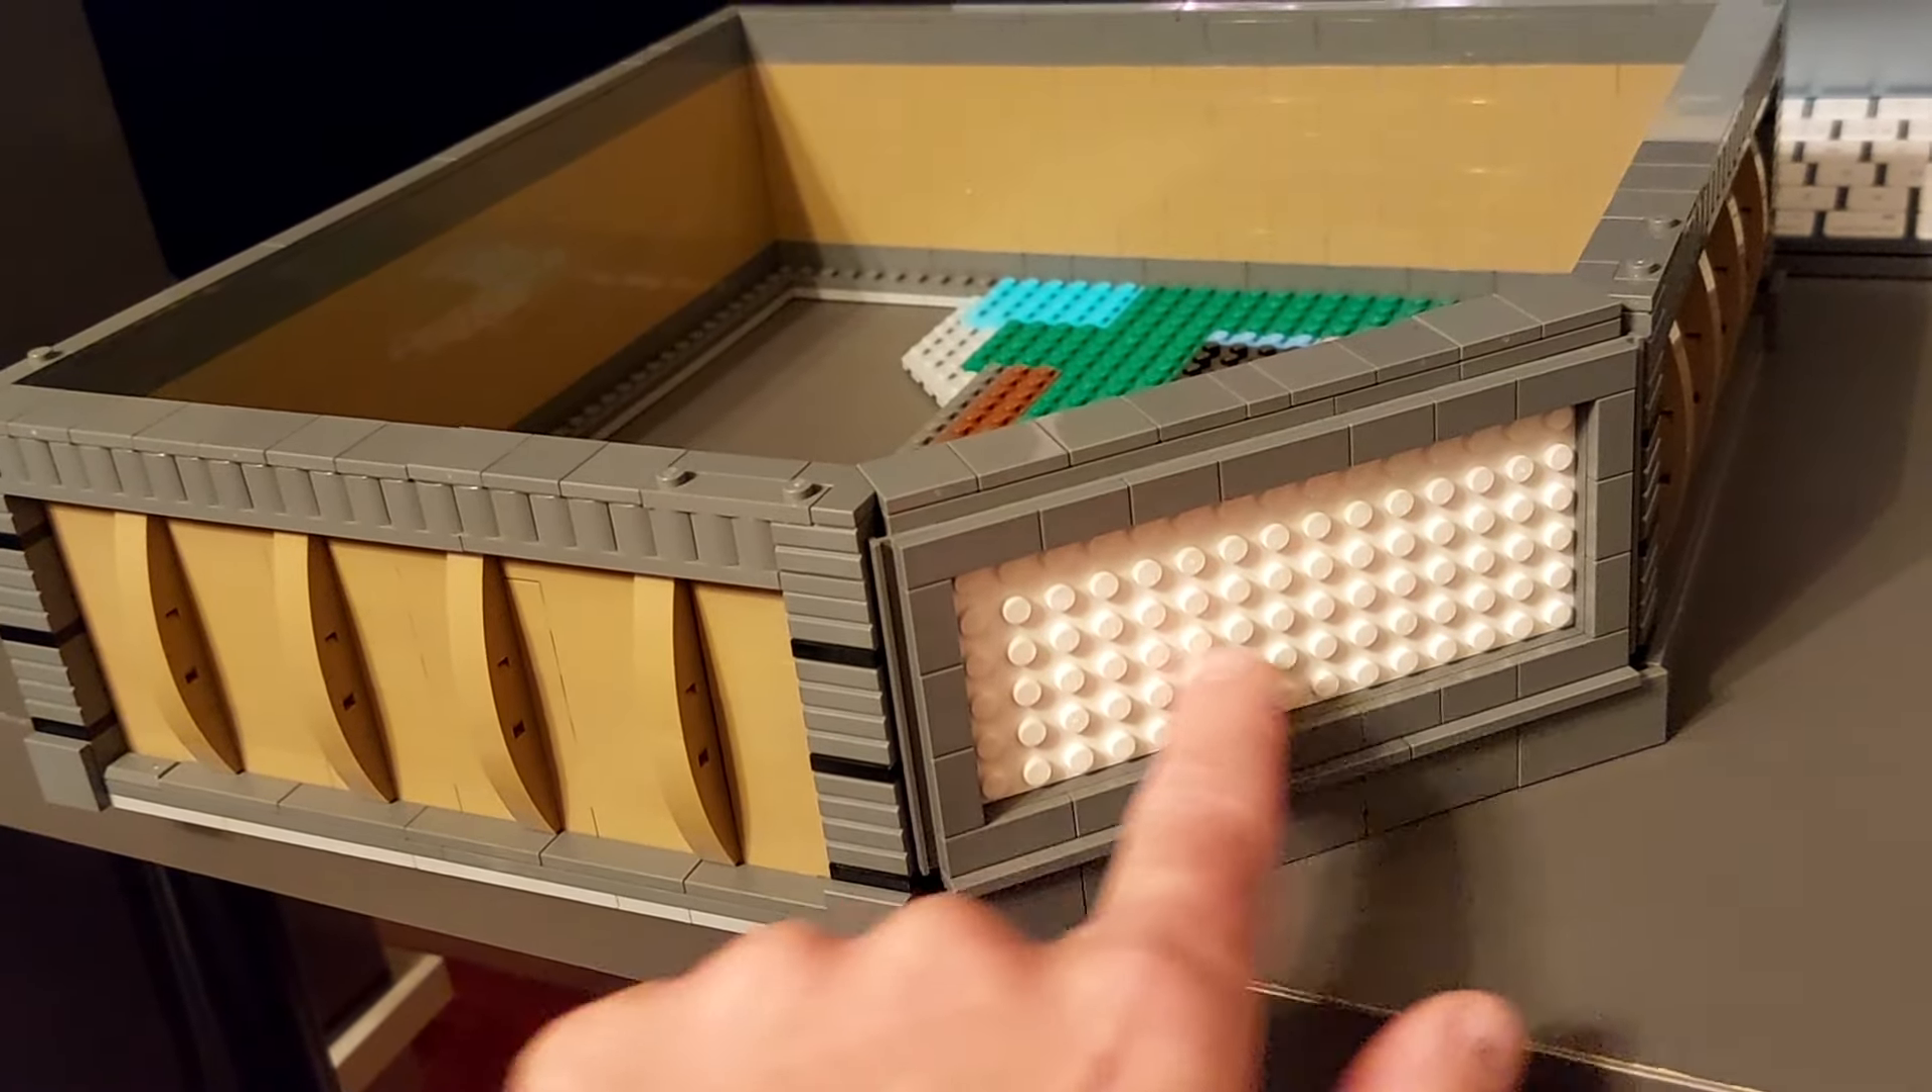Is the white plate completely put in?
Yes.